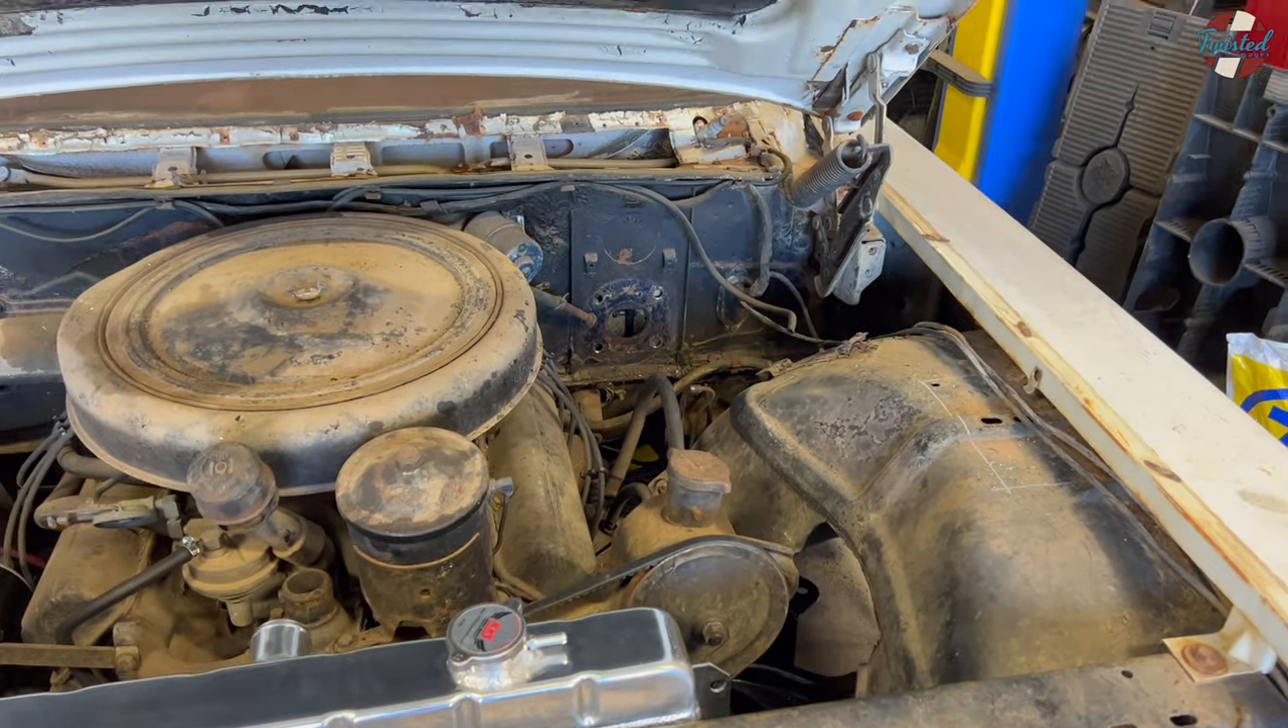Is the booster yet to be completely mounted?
Yes.